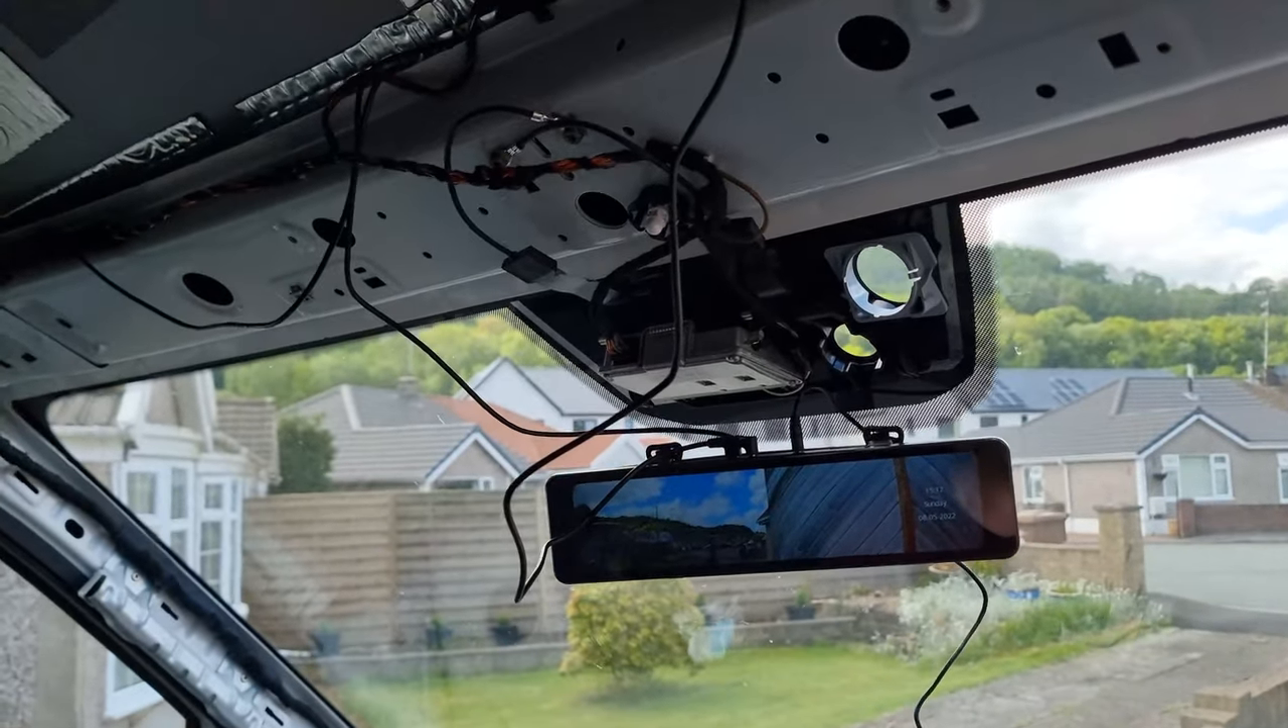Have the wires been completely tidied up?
No.